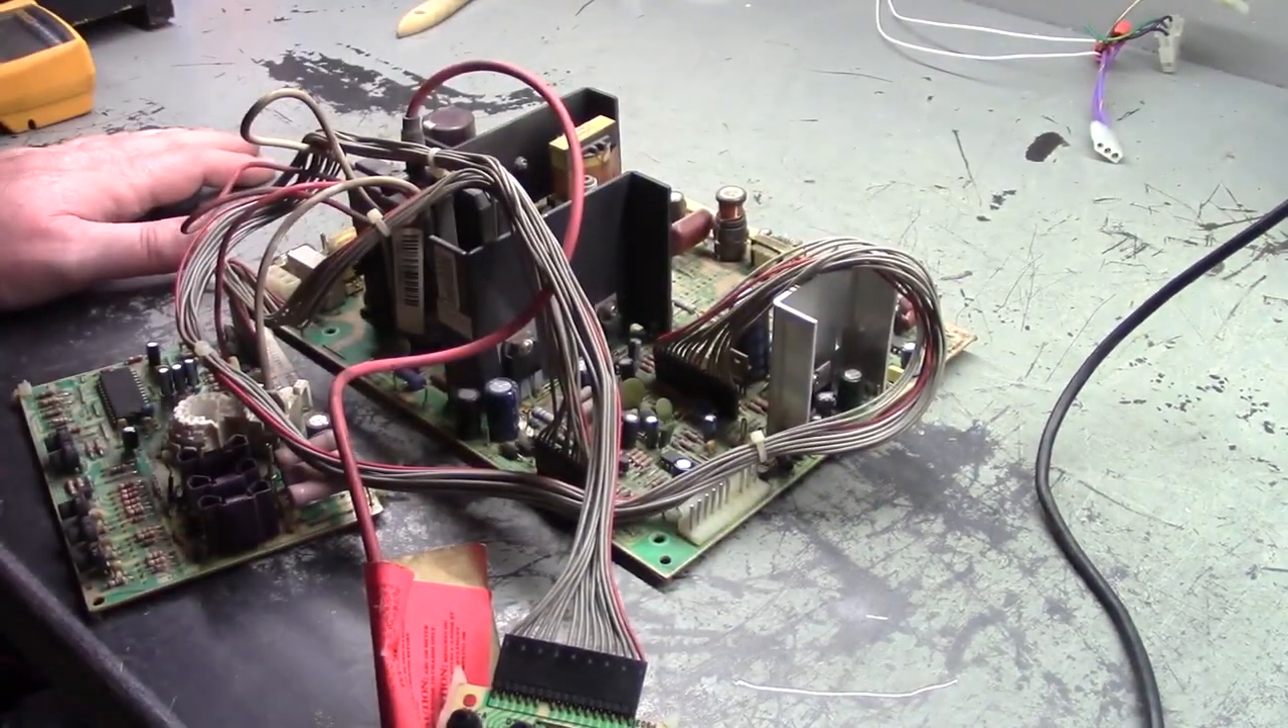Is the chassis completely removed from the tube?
Yes.